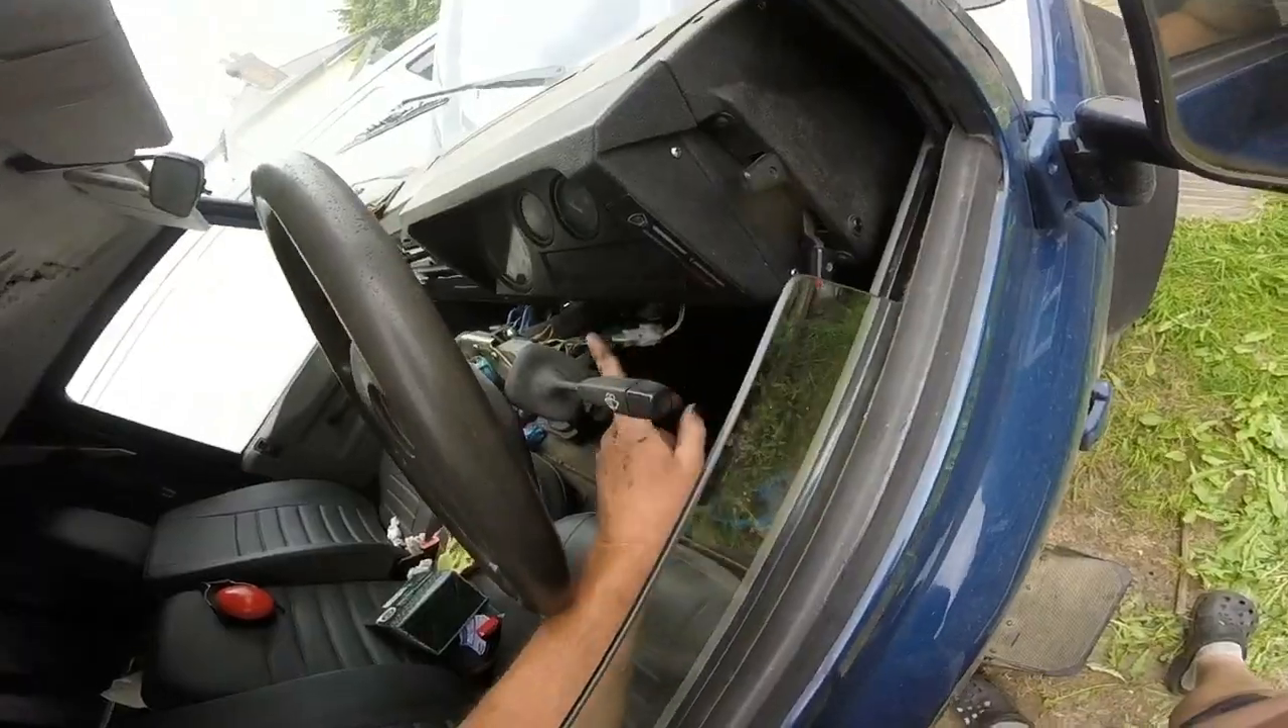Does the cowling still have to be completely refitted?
Yes.